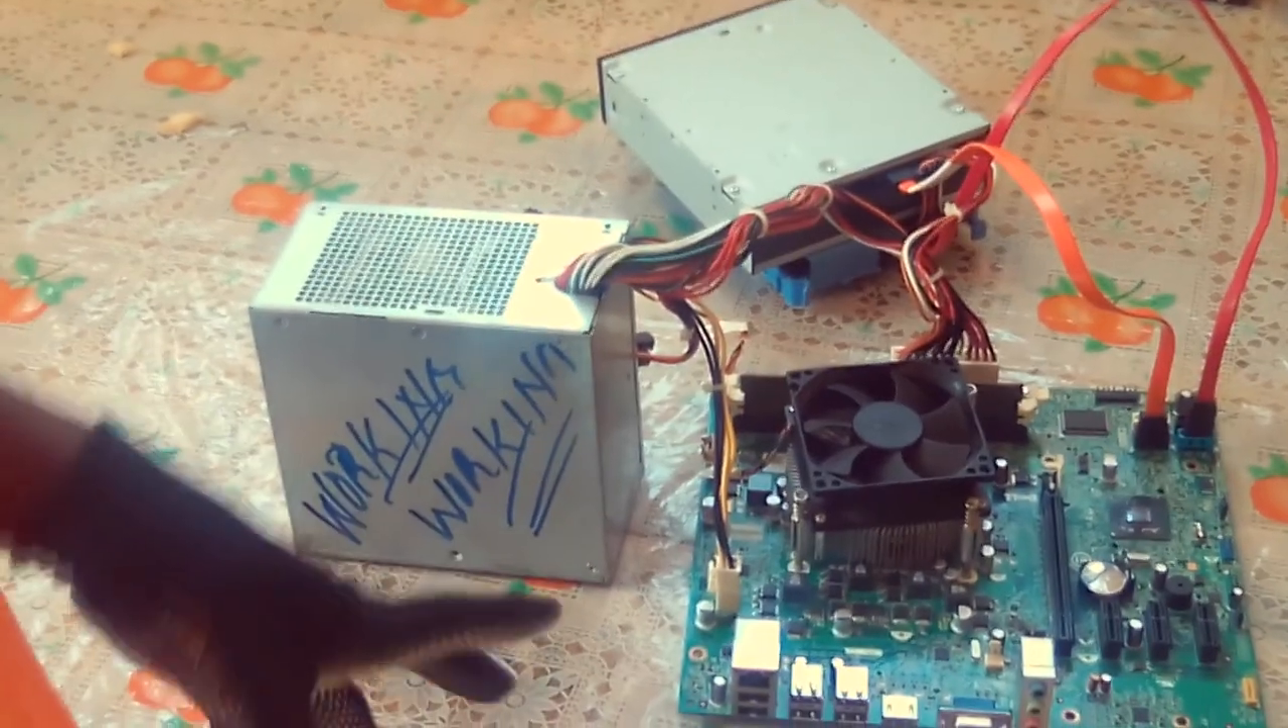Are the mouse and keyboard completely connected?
No.